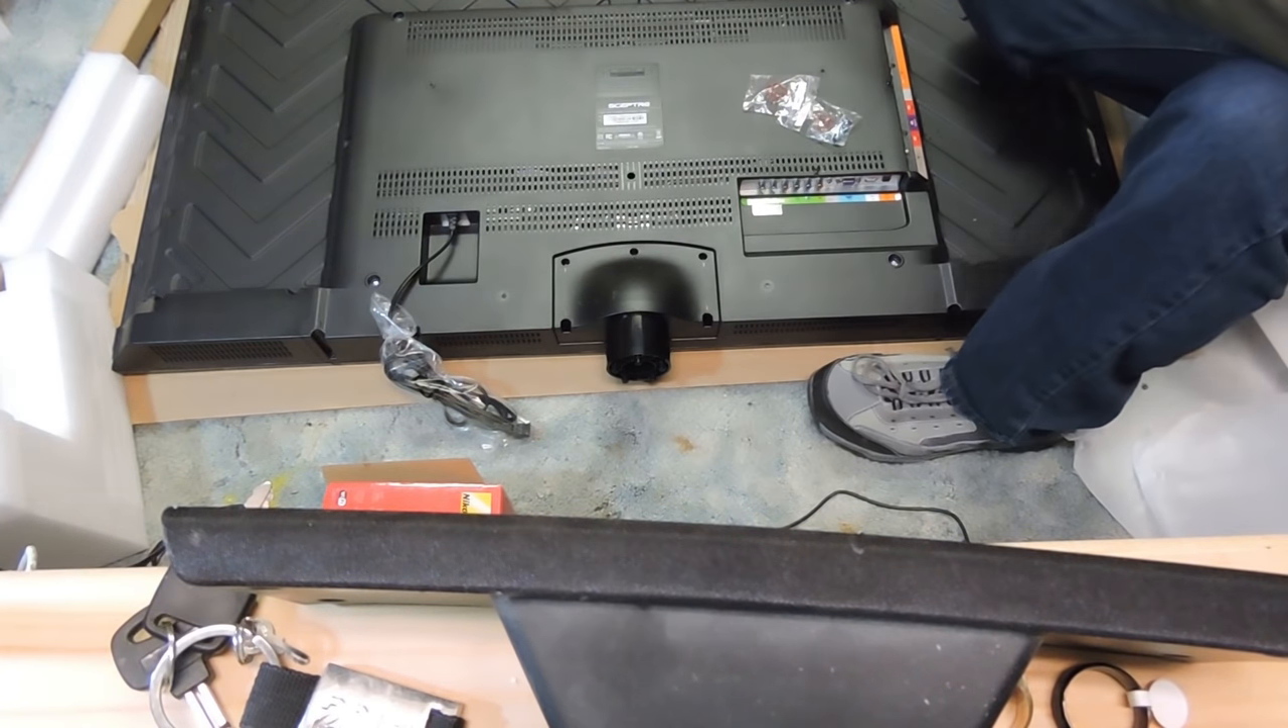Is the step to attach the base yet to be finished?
Yes.